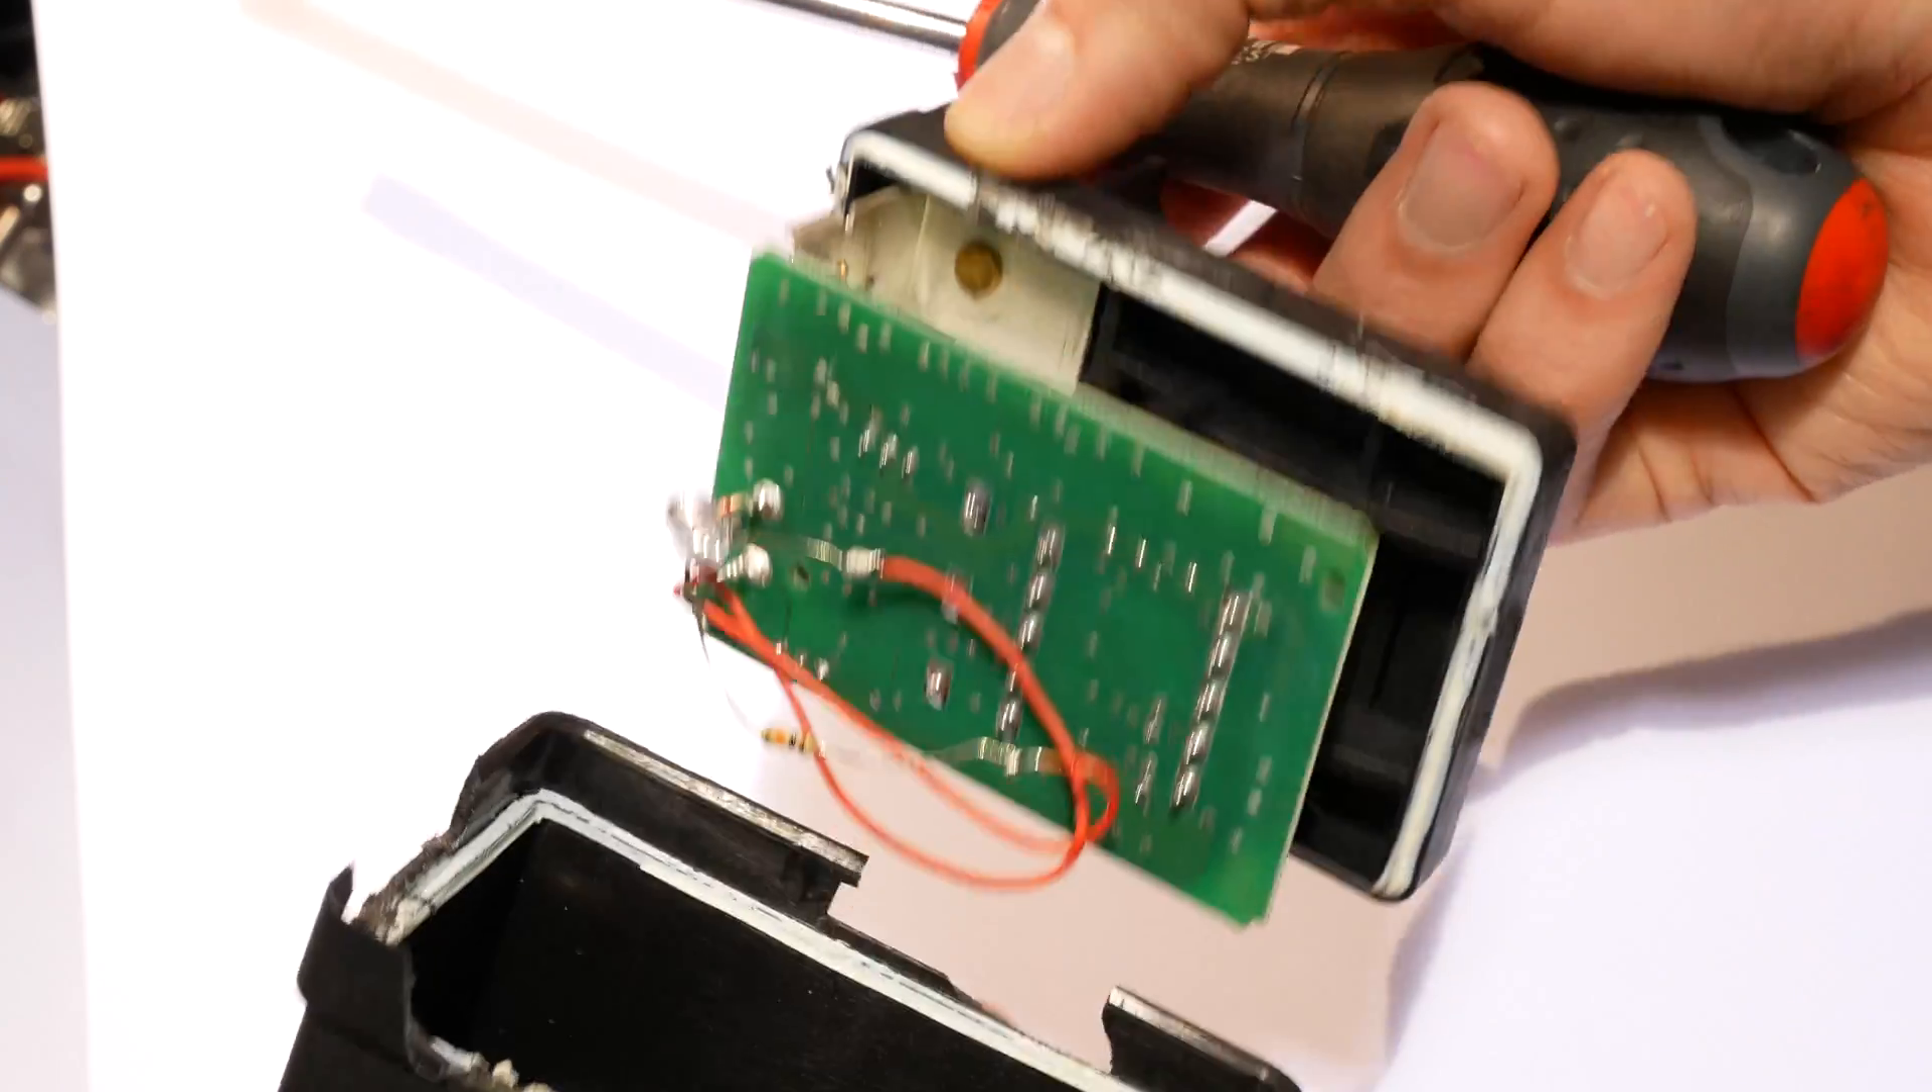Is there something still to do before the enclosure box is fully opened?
No.